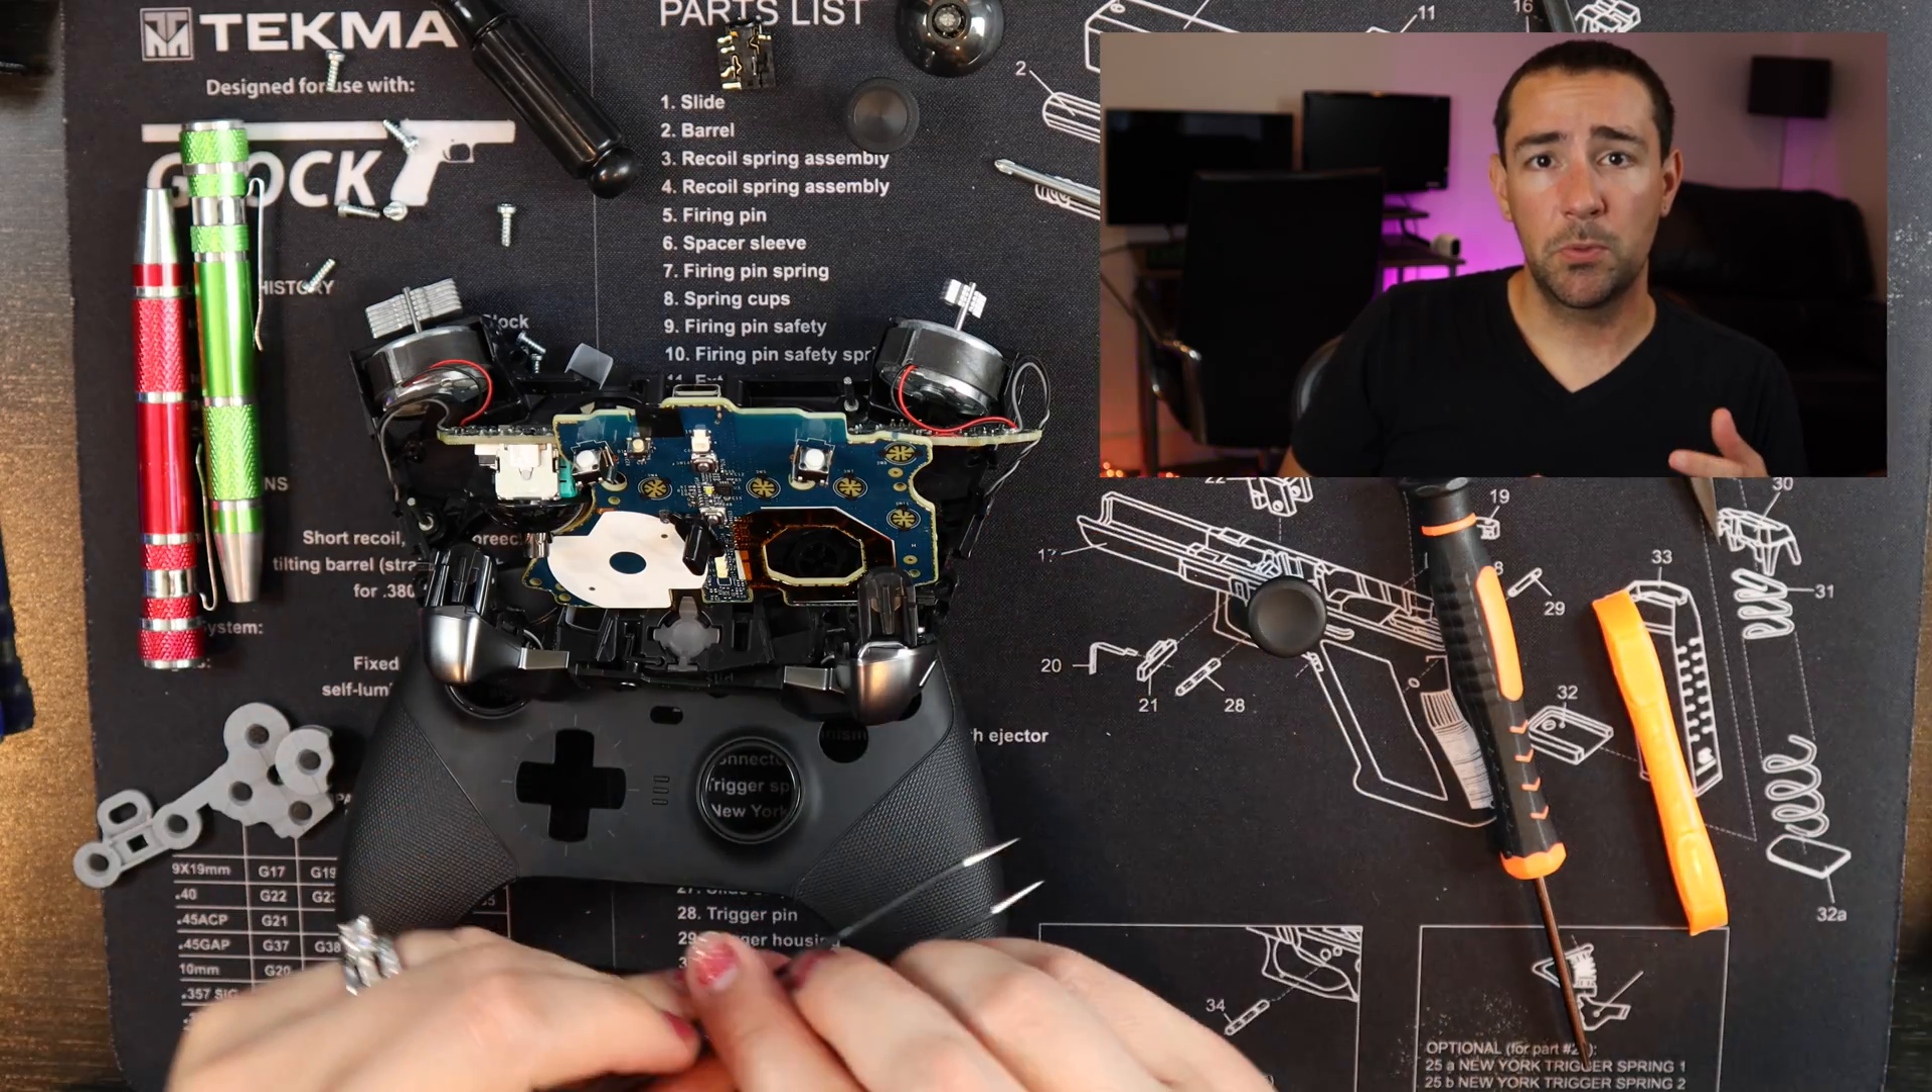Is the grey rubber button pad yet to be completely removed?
No.